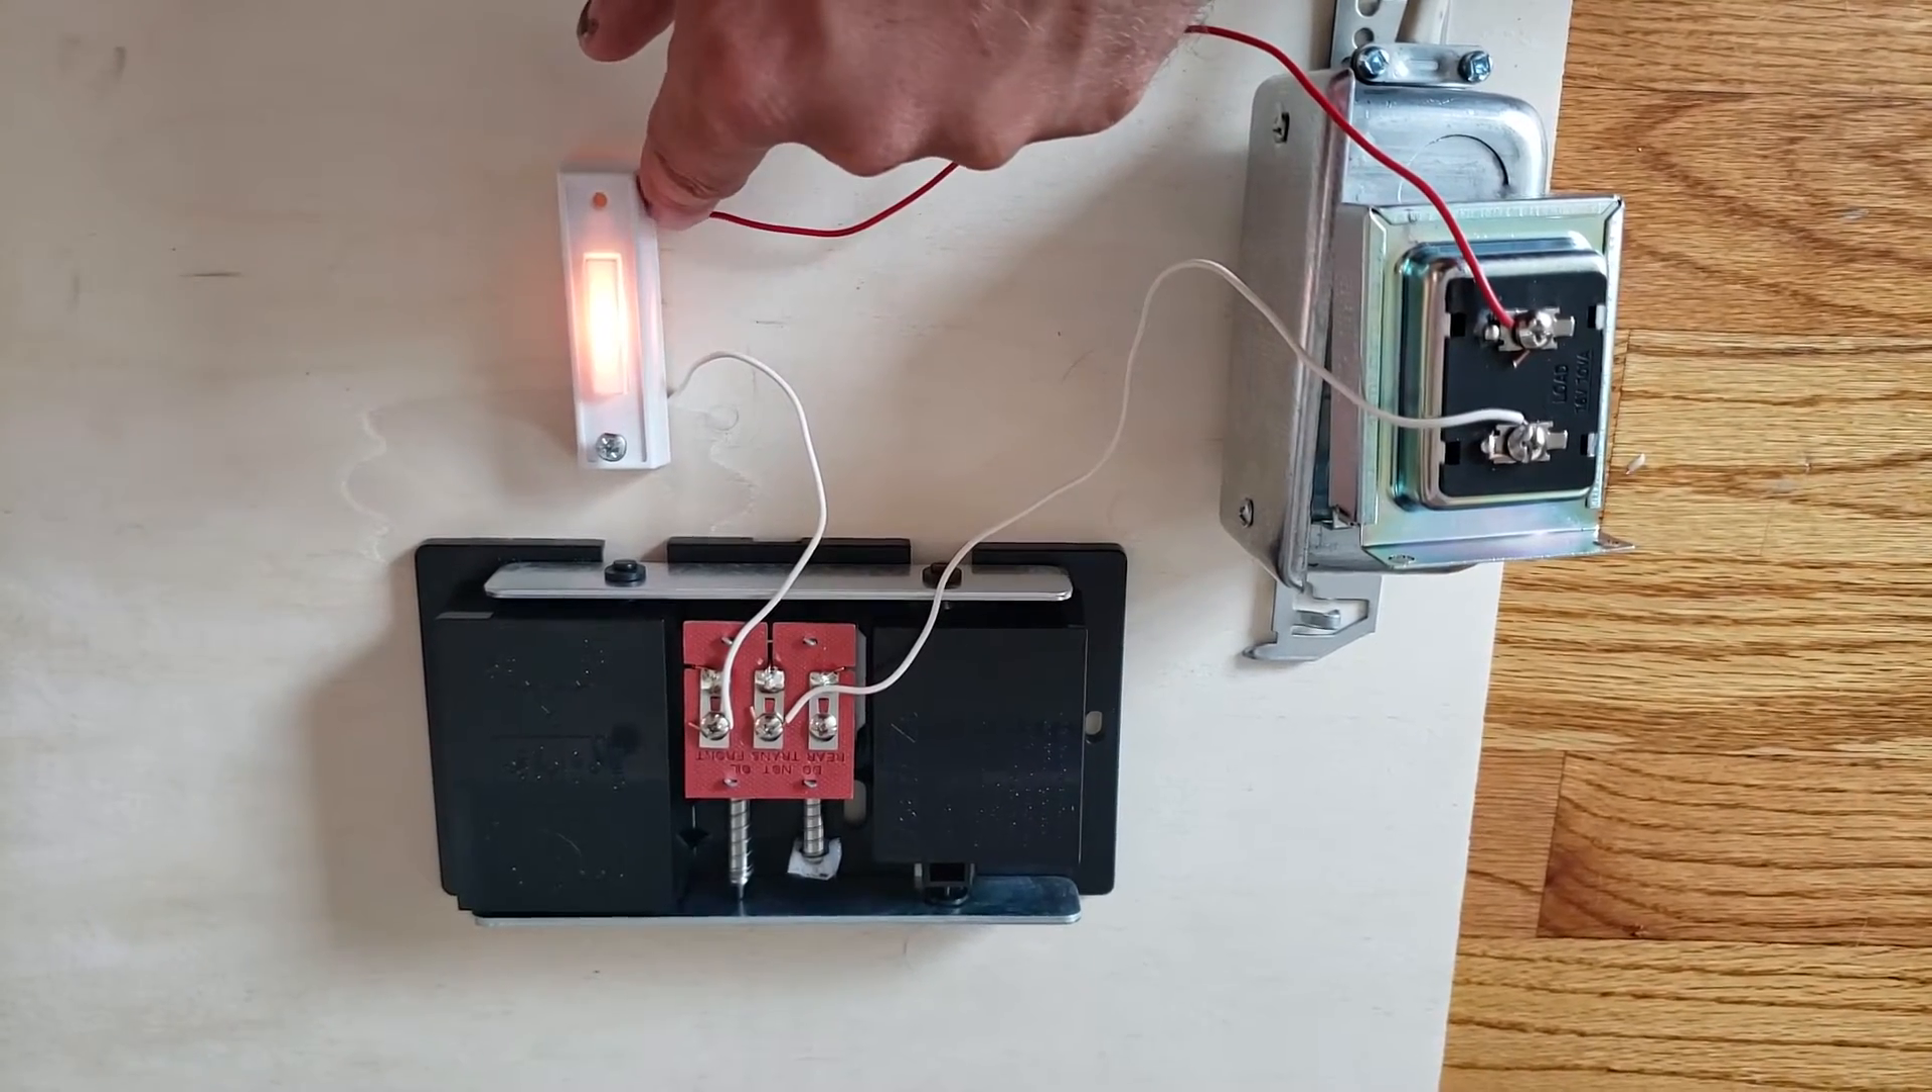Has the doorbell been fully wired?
Yes.